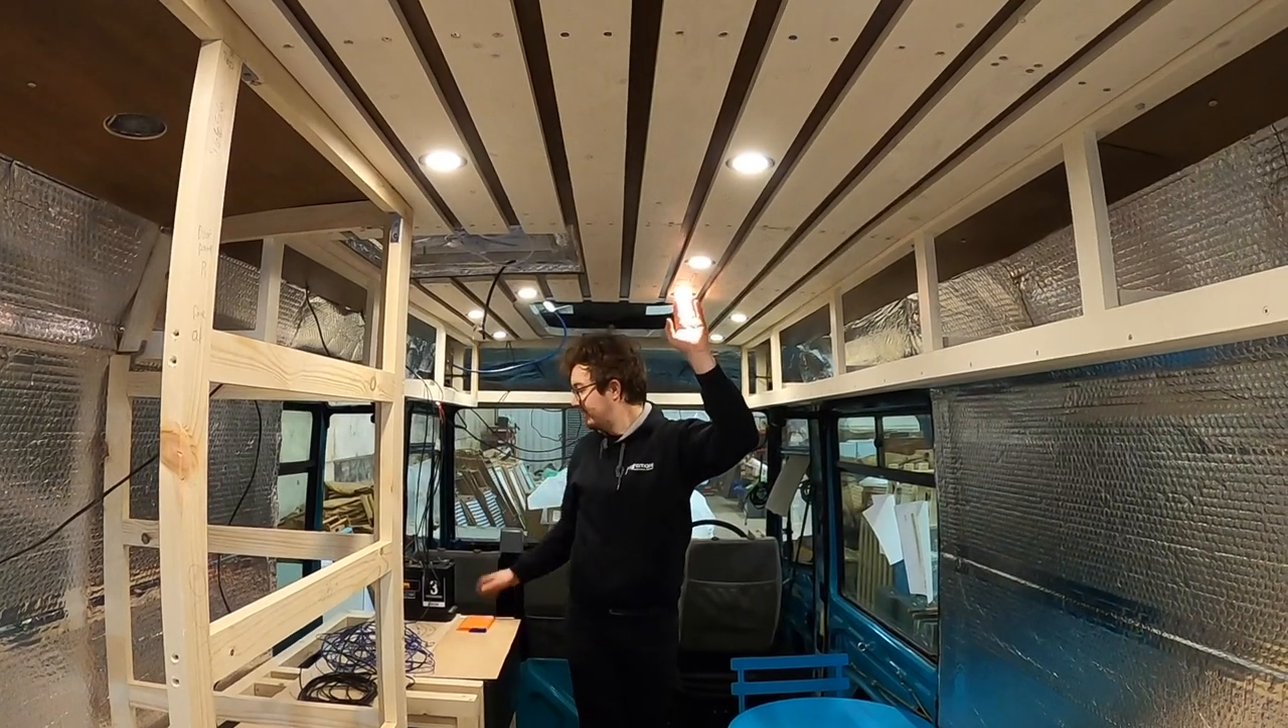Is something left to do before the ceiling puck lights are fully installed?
No.